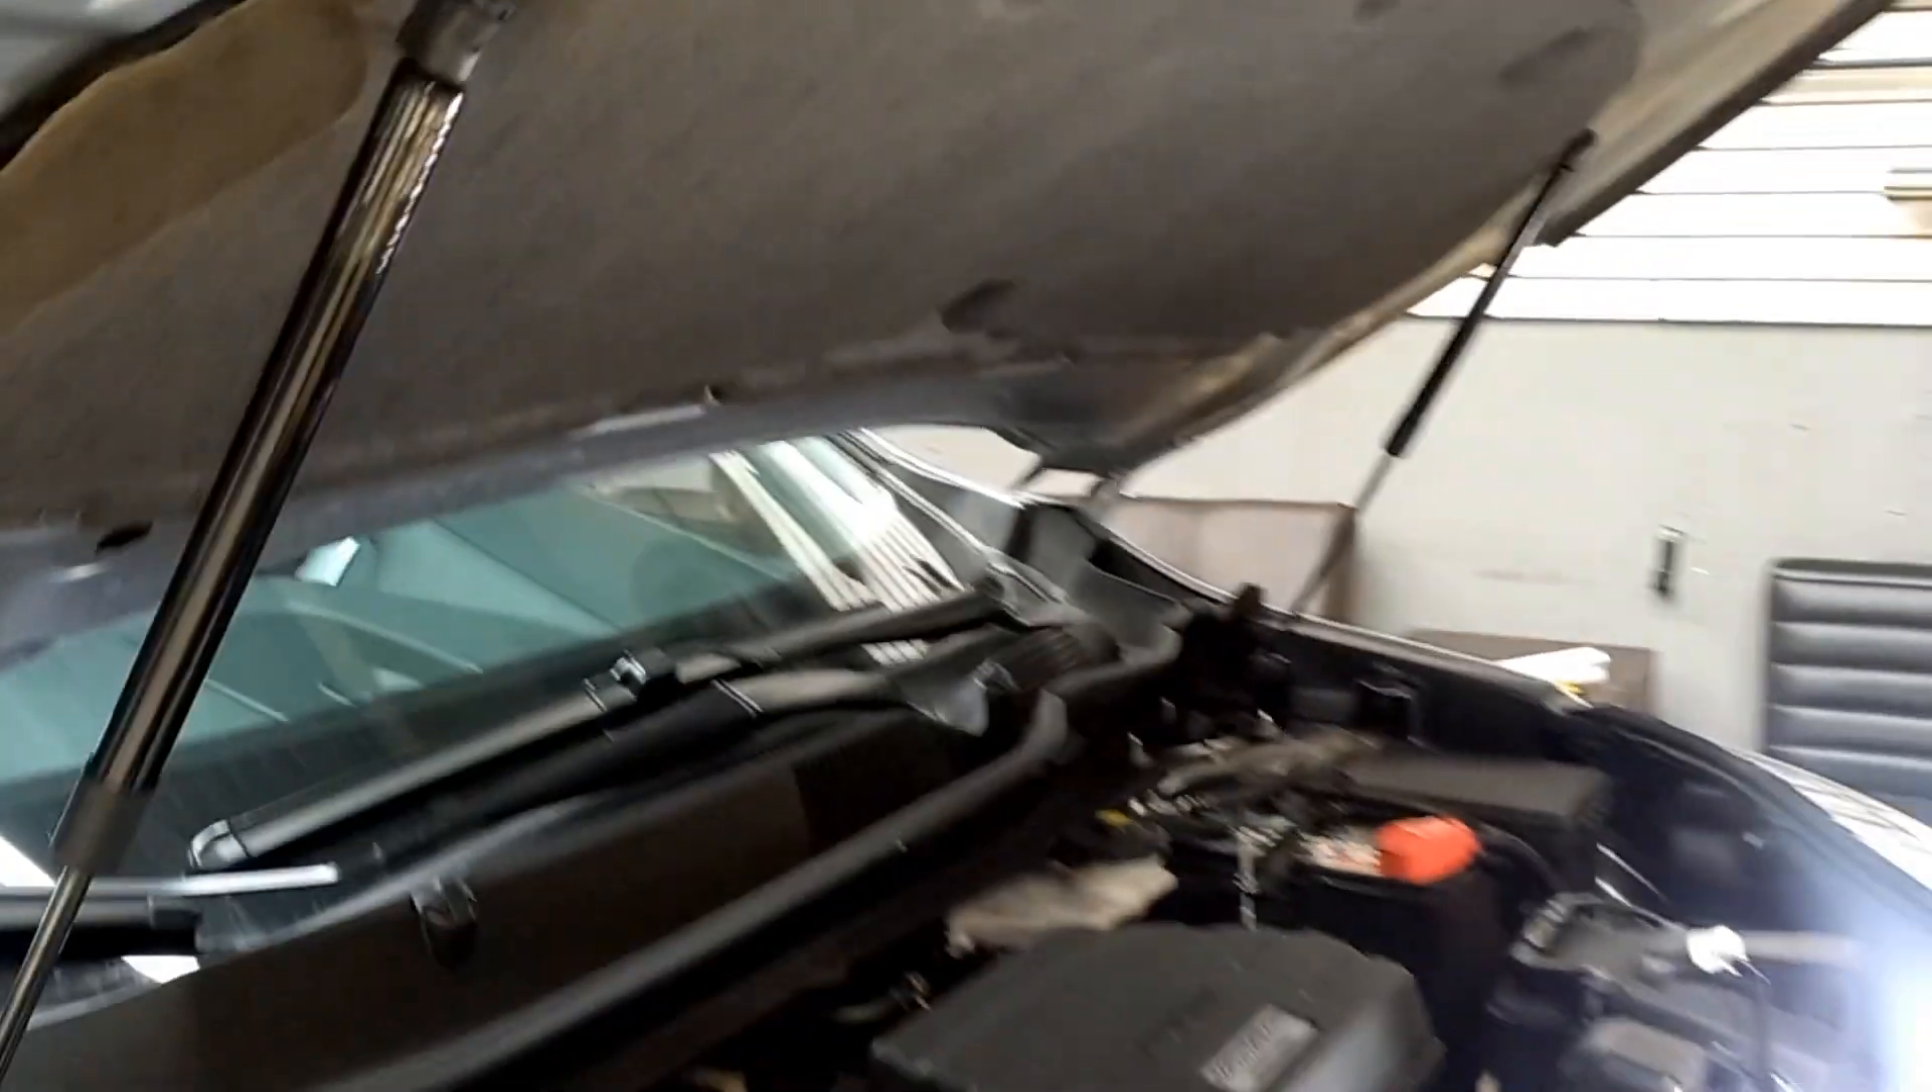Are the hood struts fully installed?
Yes.